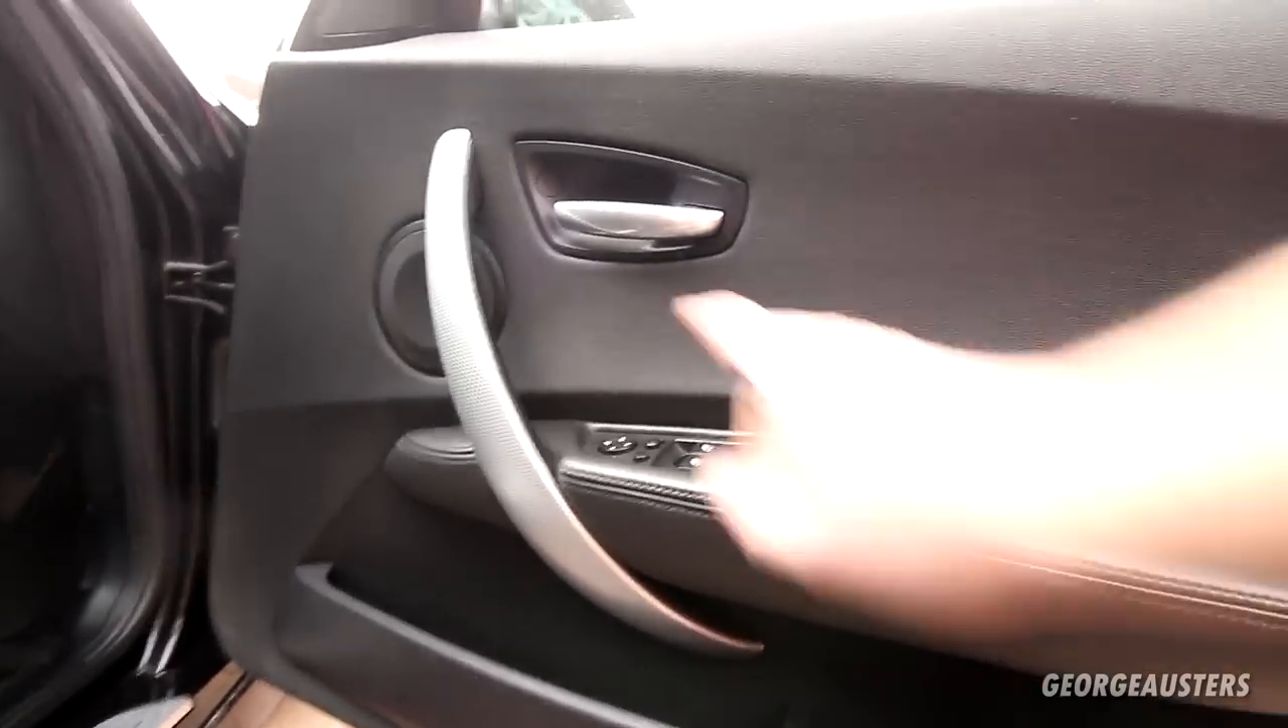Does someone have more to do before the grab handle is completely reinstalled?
No.